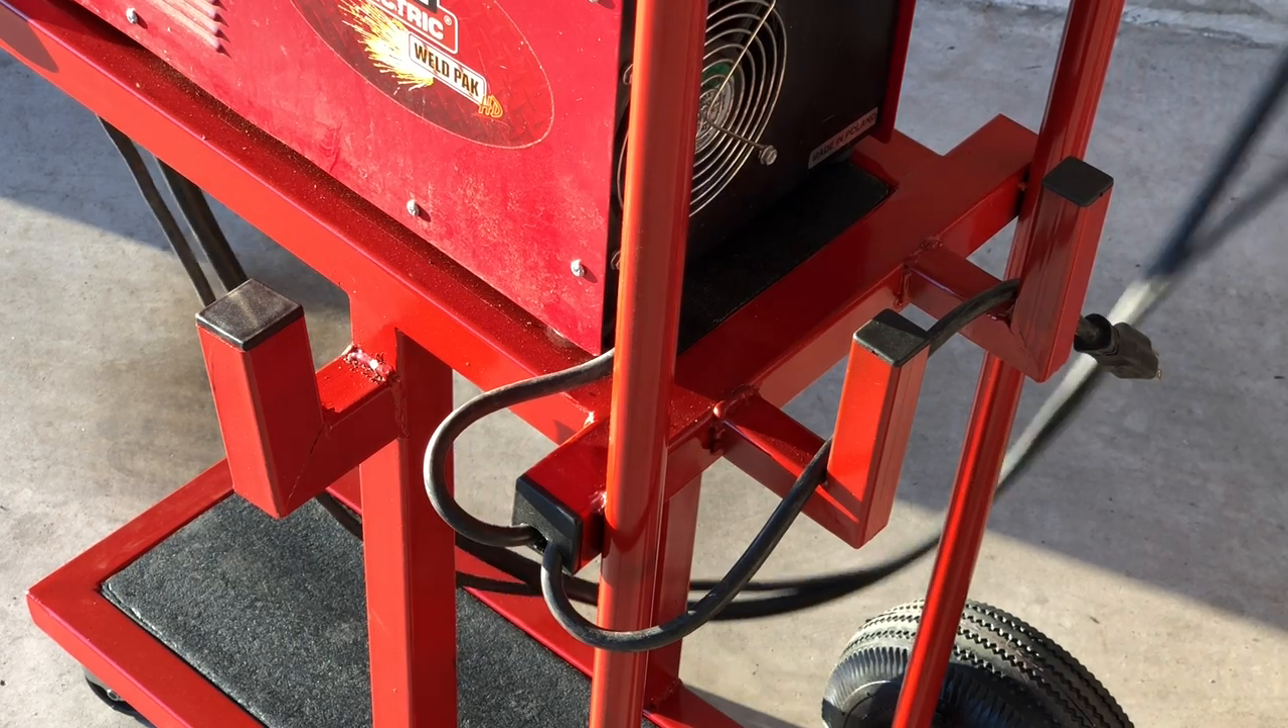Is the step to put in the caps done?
Yes.